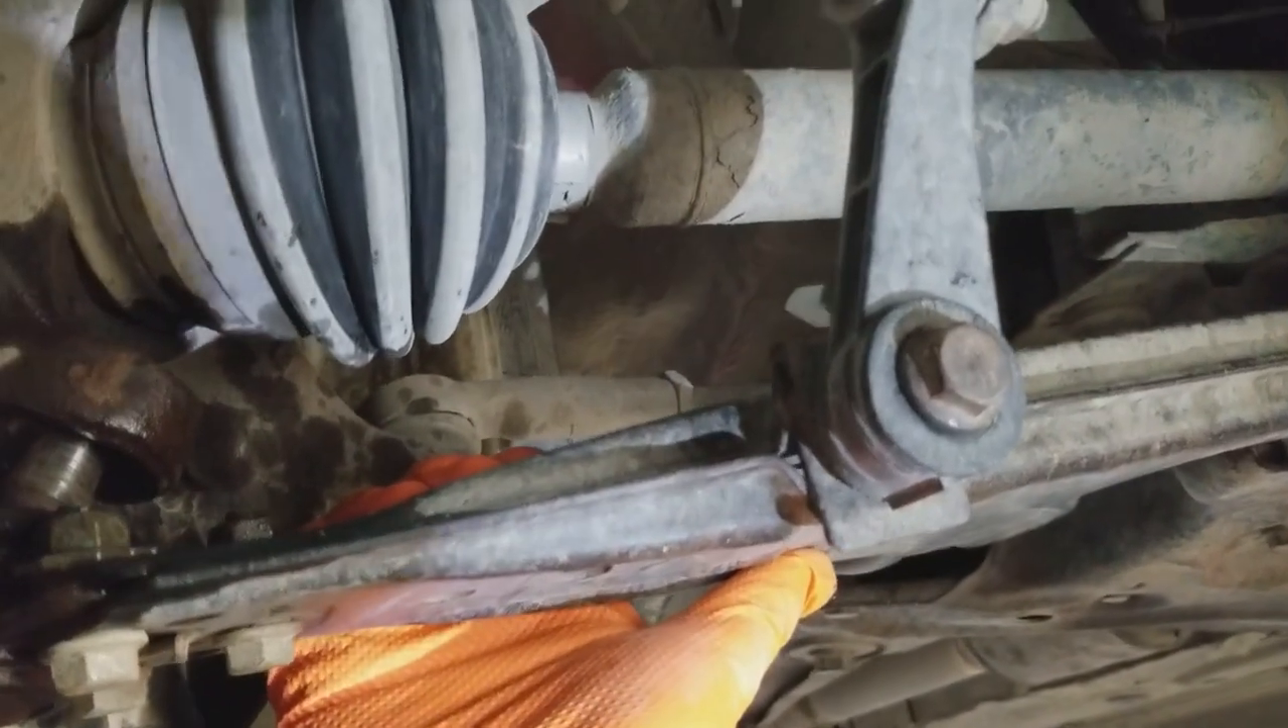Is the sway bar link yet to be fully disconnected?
Yes.